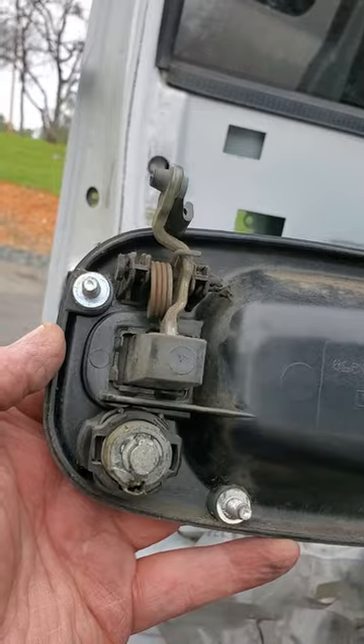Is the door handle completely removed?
Yes.